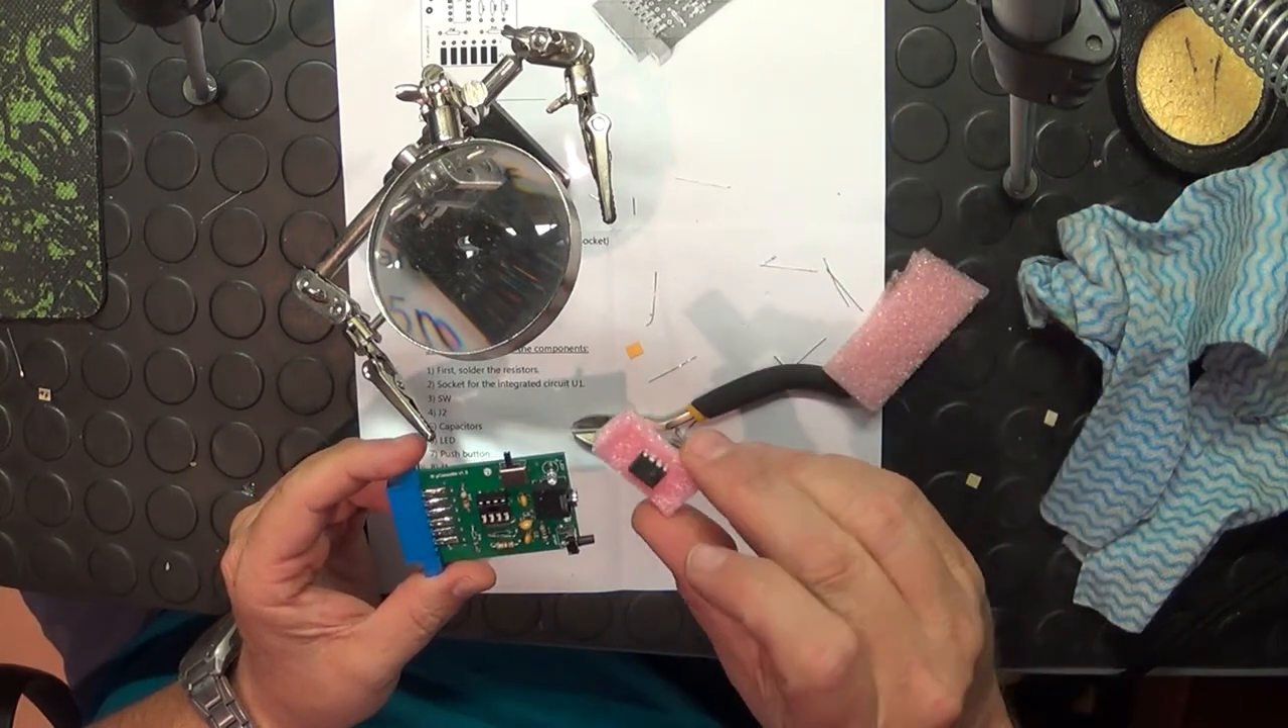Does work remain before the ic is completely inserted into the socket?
Yes.